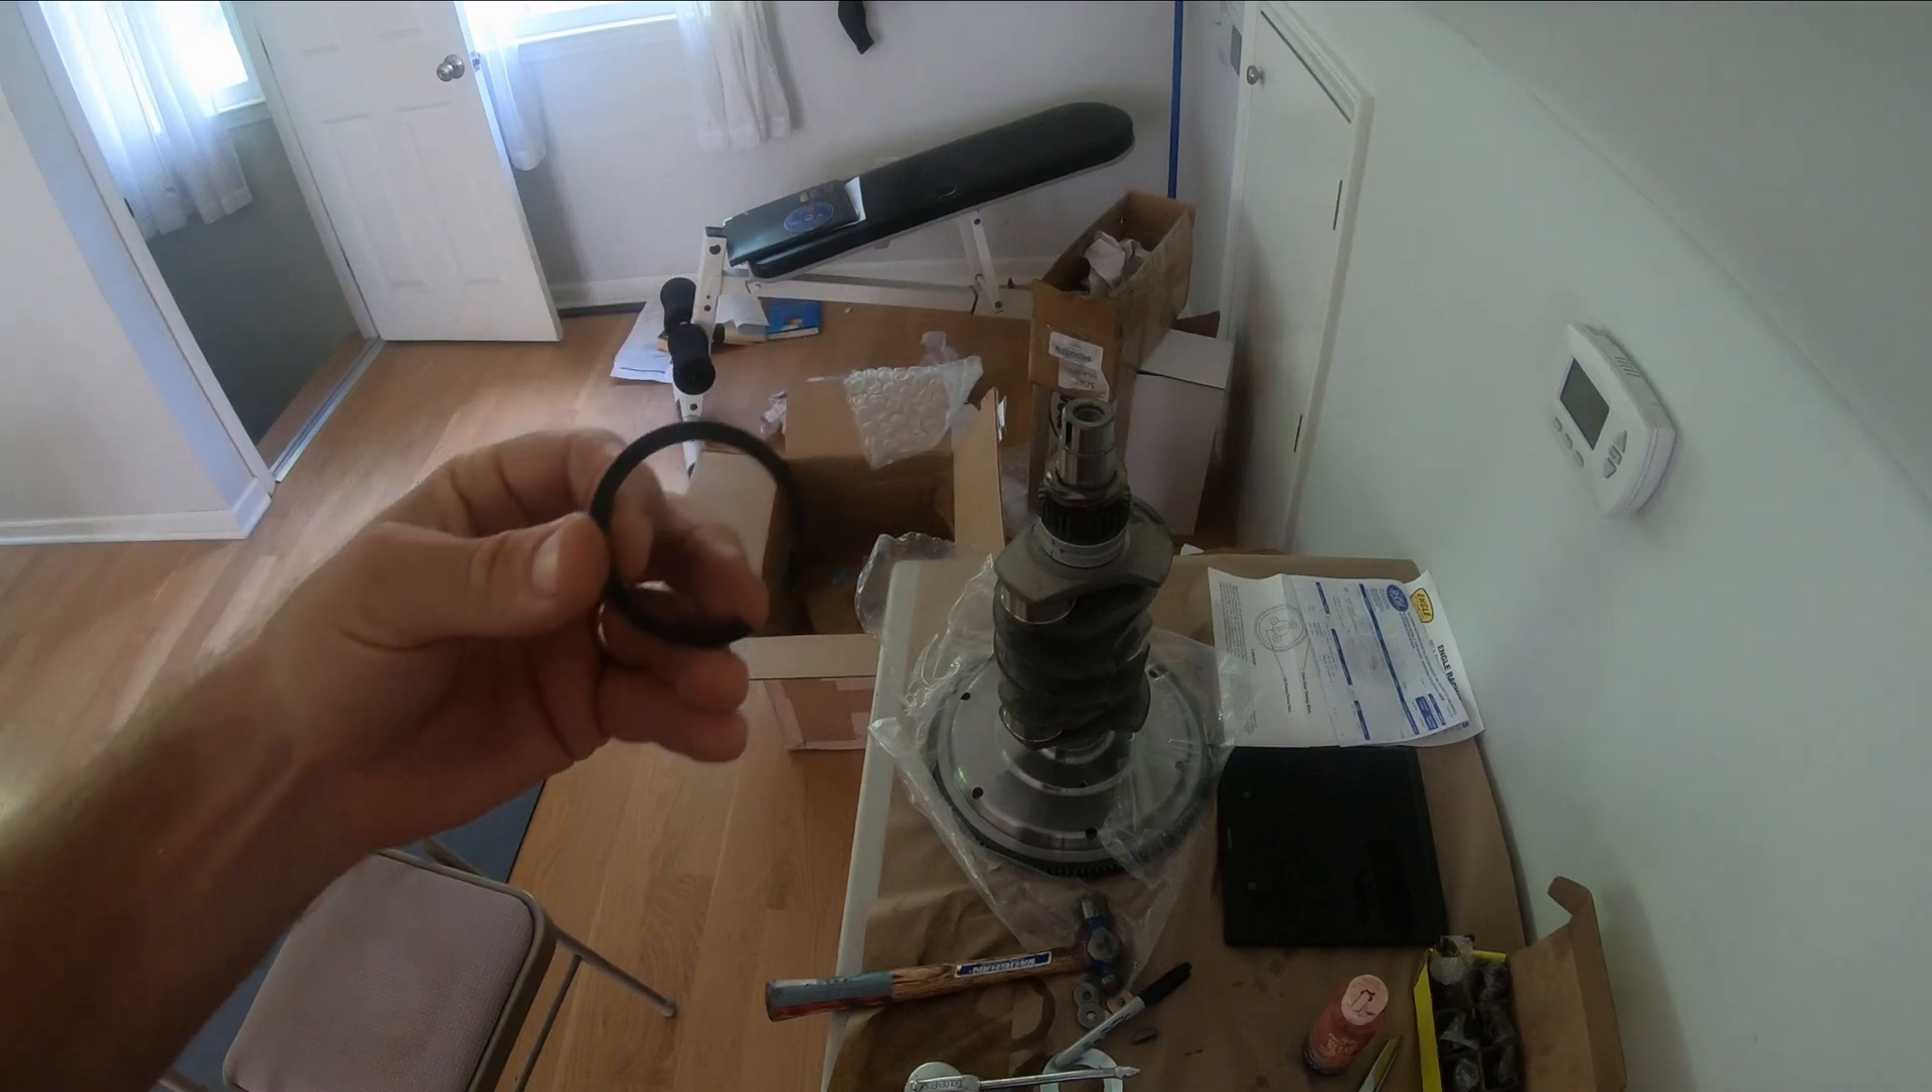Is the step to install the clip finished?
No.